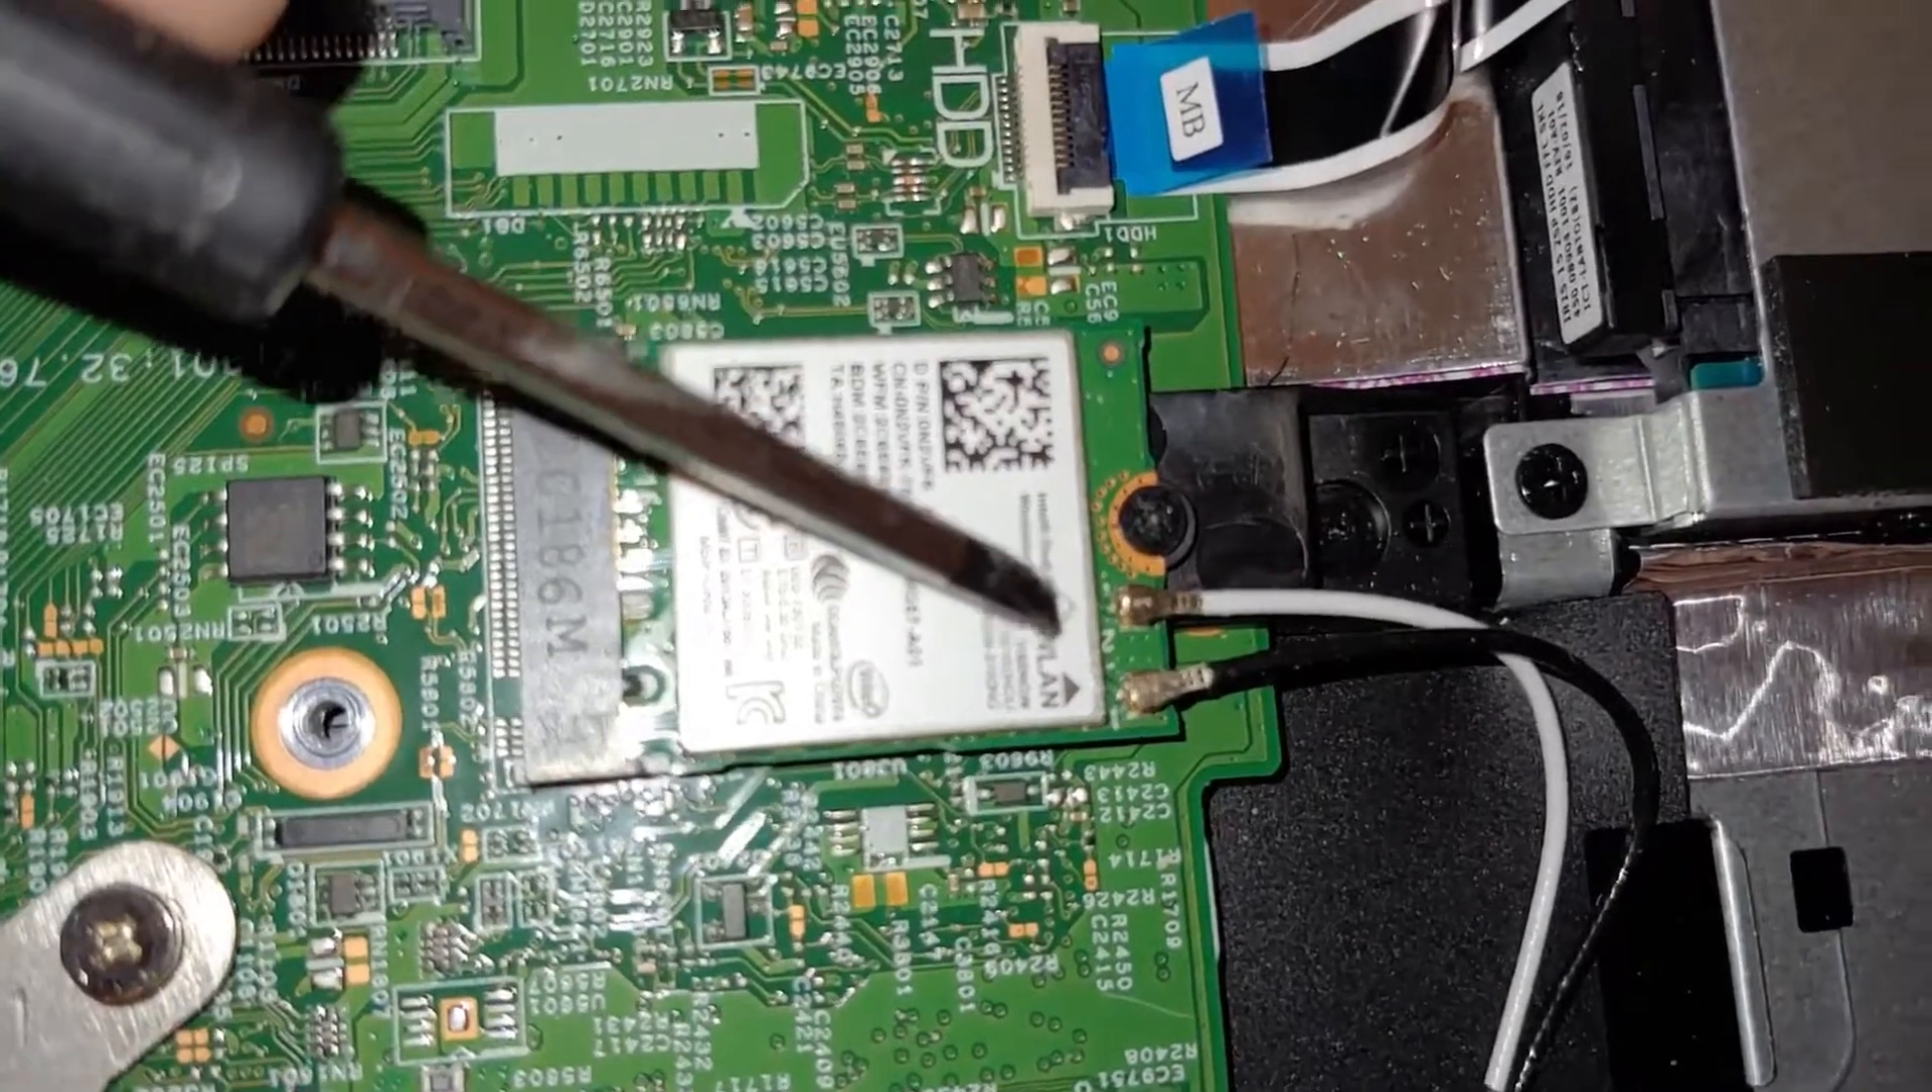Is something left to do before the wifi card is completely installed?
No.